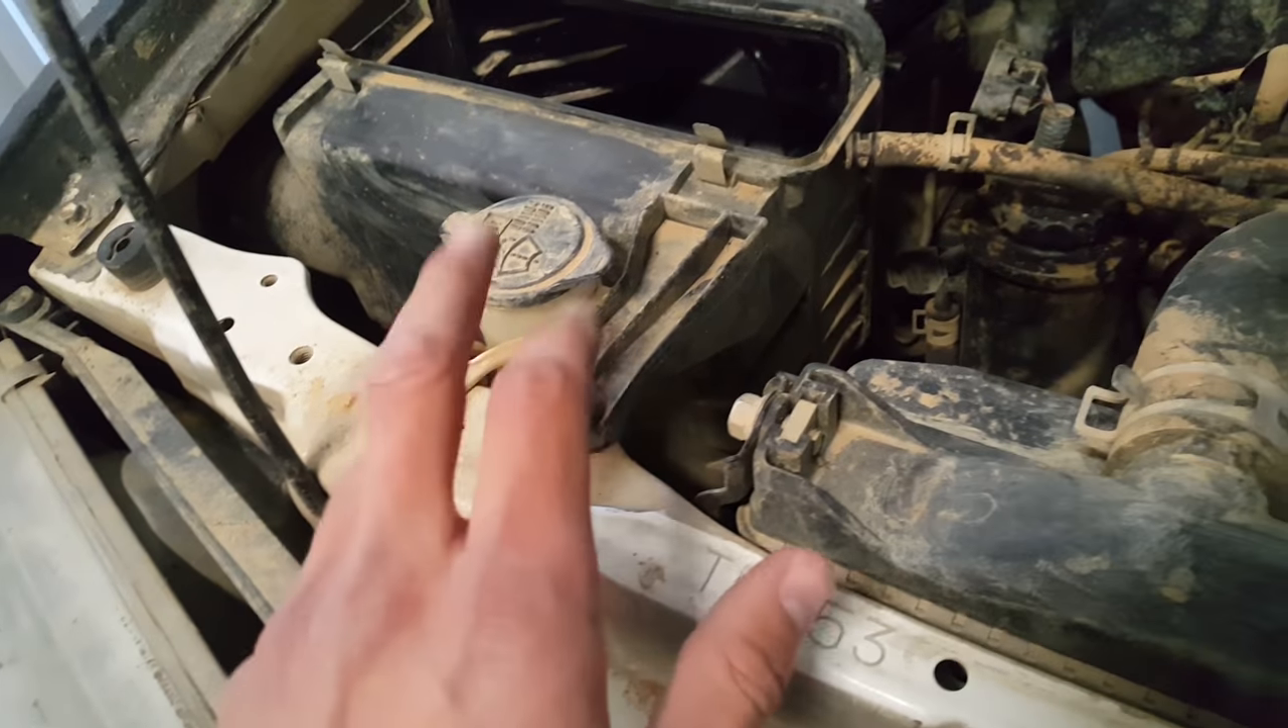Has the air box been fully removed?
No.